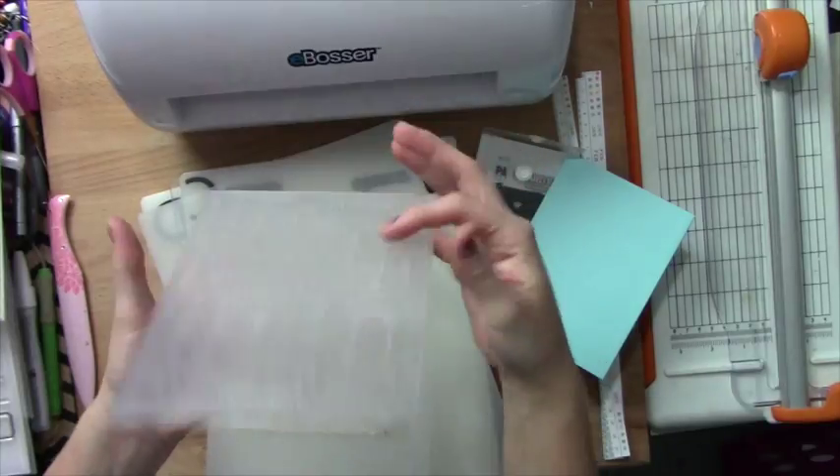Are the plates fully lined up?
No.